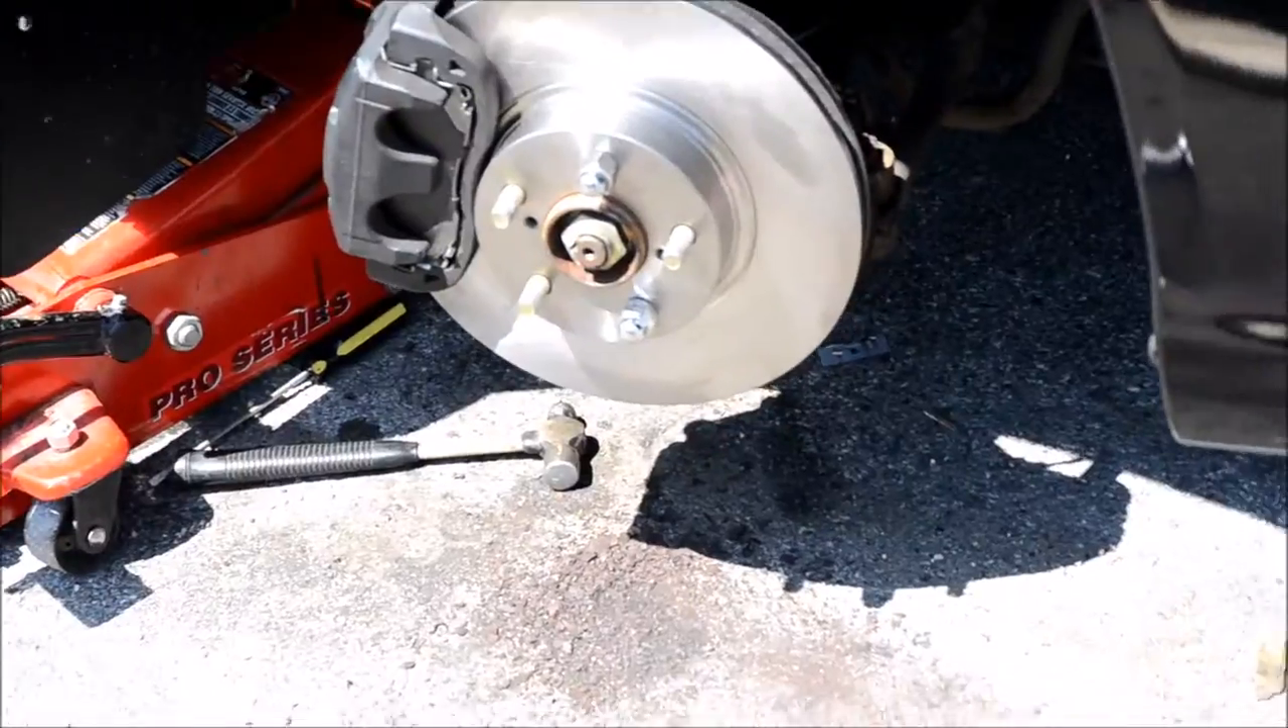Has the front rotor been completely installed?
Yes.